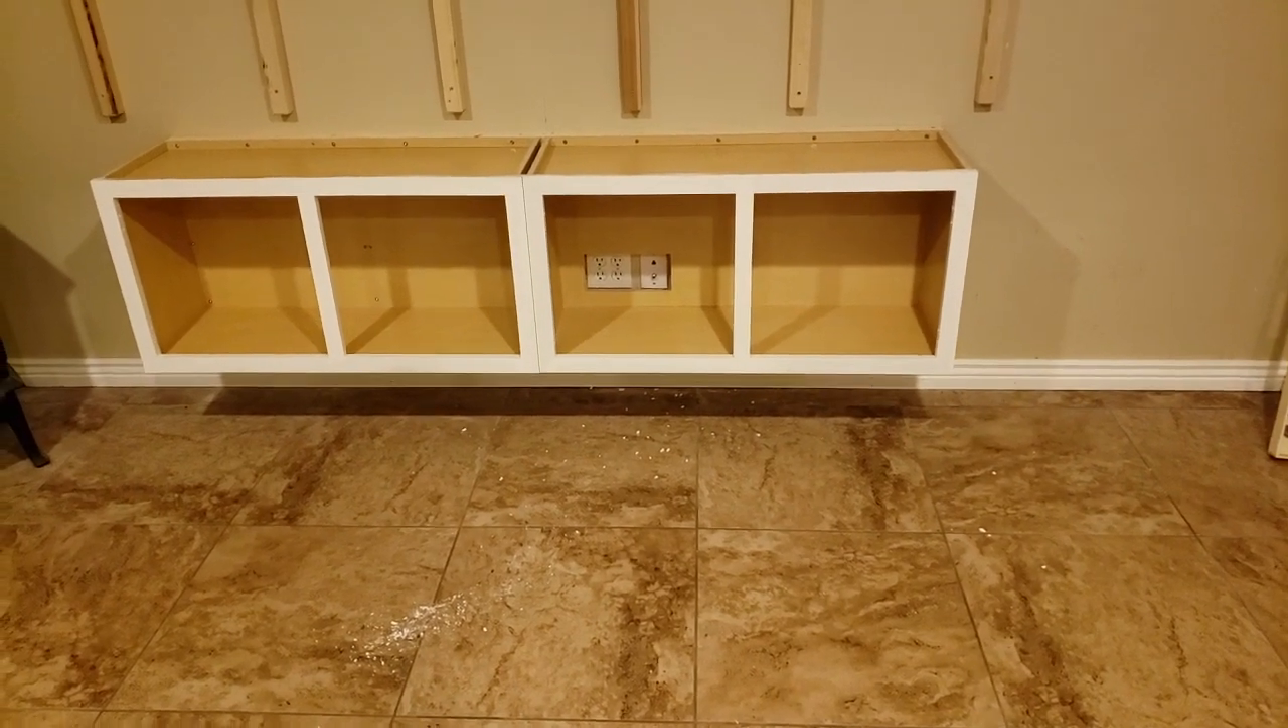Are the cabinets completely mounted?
Yes.